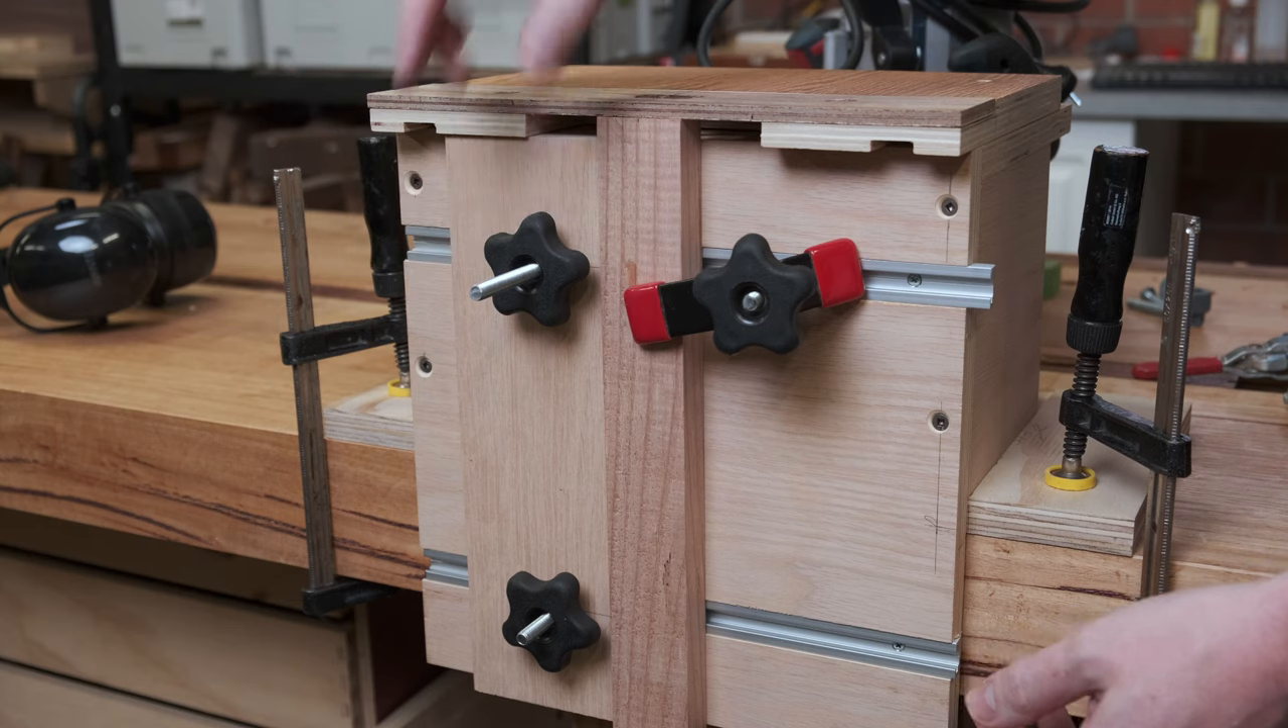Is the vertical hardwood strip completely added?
Yes.